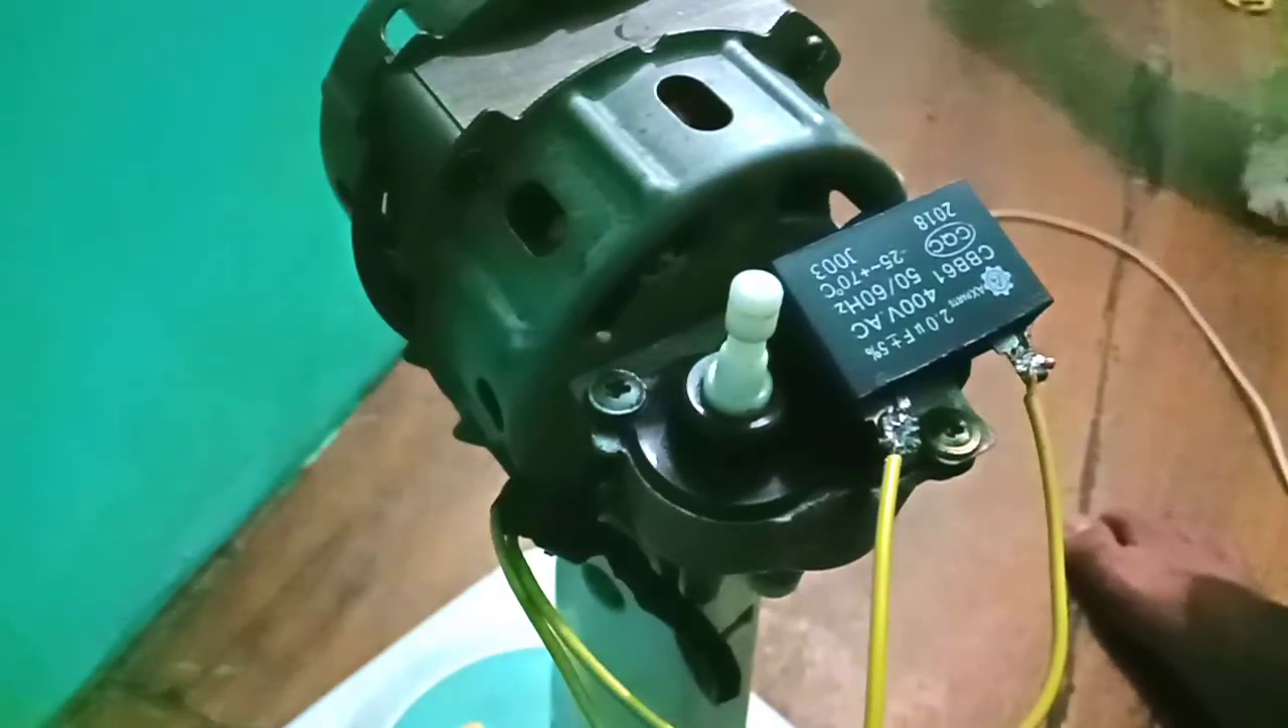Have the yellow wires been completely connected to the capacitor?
Yes.